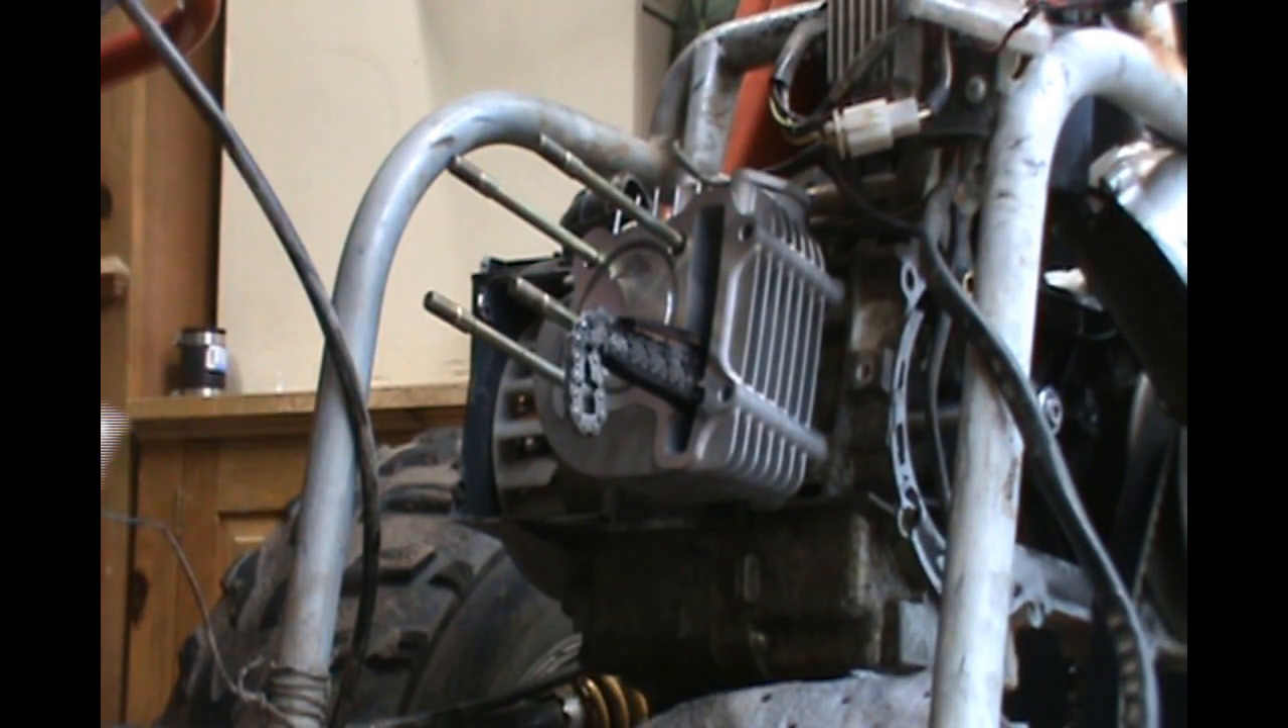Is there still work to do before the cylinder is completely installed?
No.